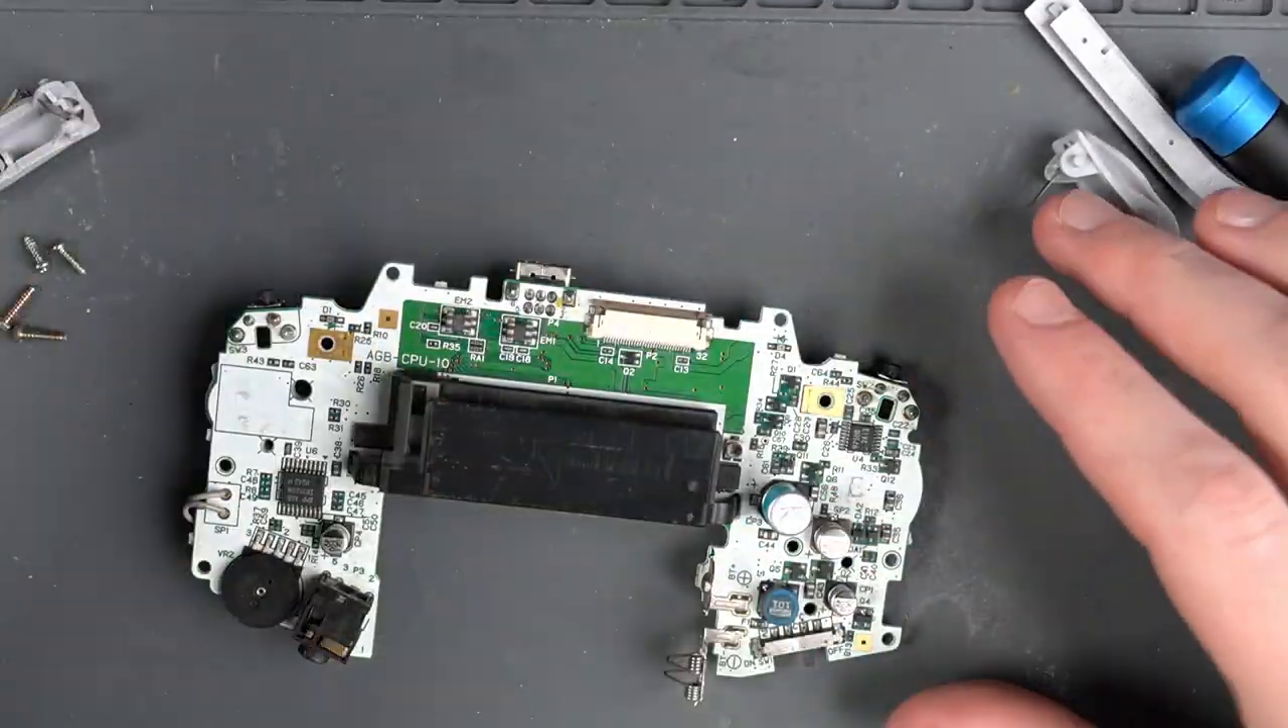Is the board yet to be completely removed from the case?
No.